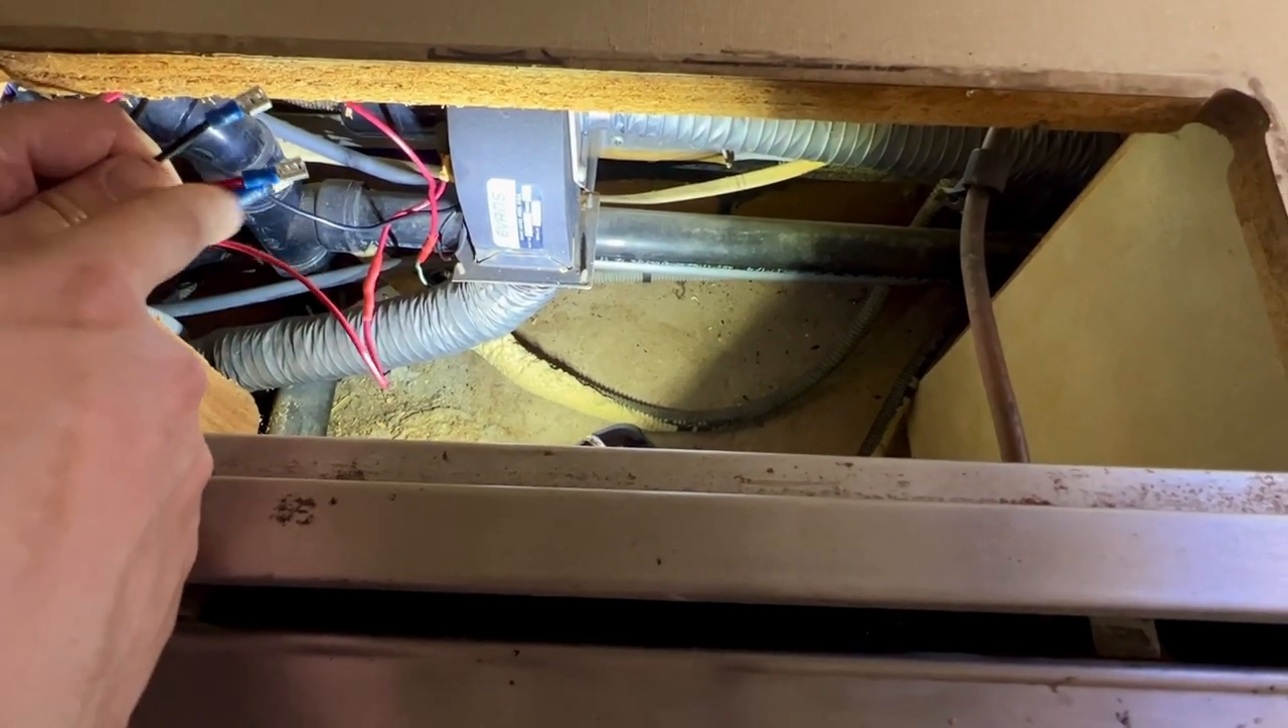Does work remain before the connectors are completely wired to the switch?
Yes.